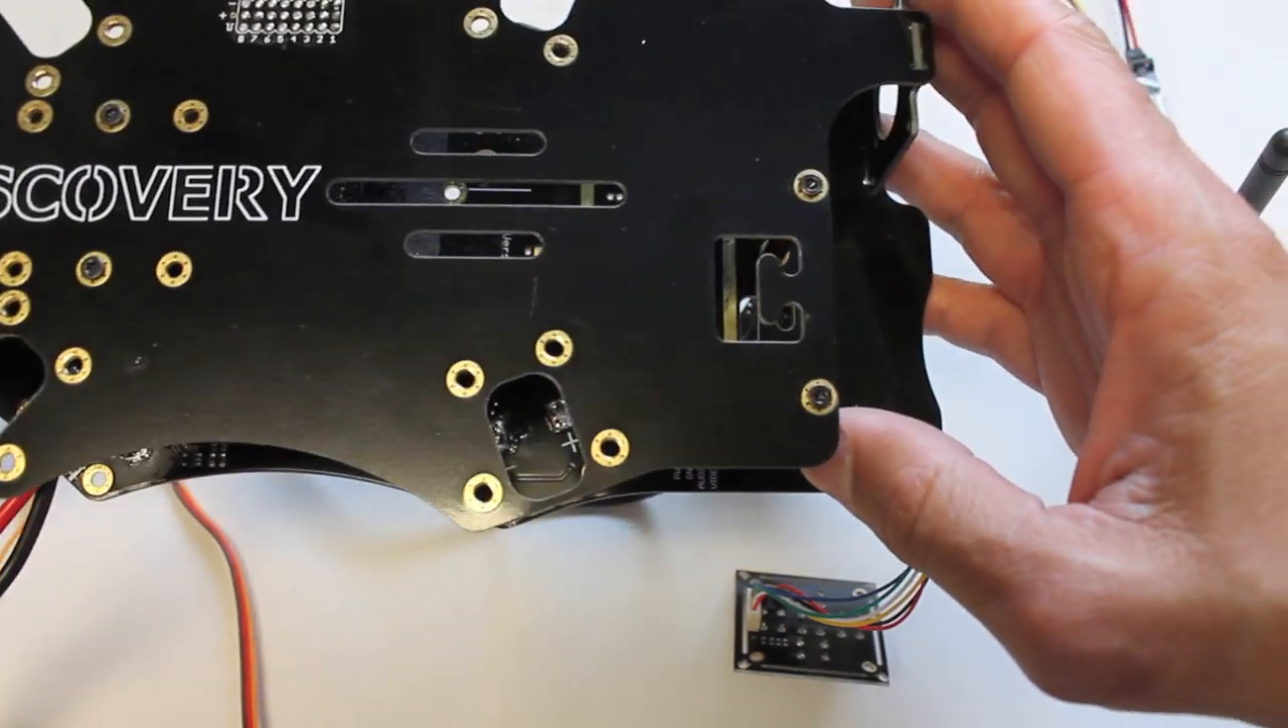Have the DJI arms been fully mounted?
No.